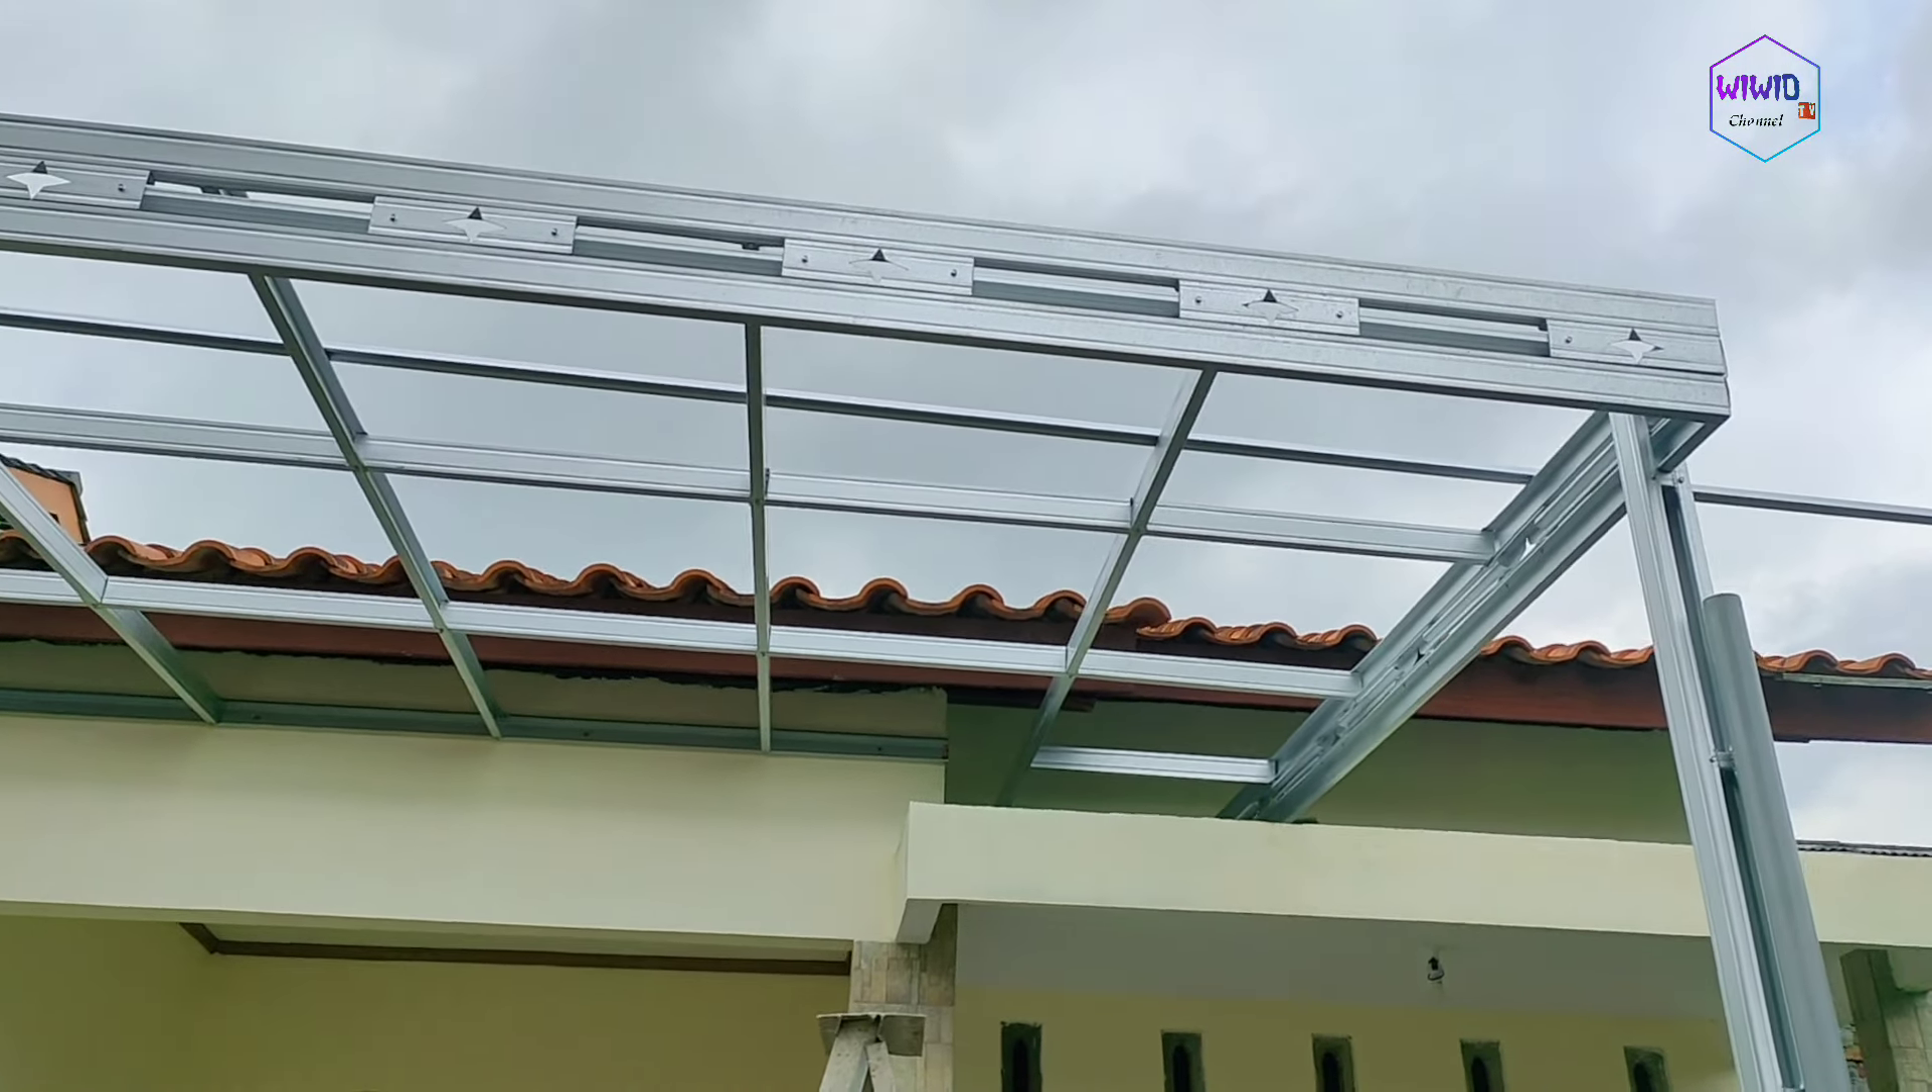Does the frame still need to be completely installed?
No.